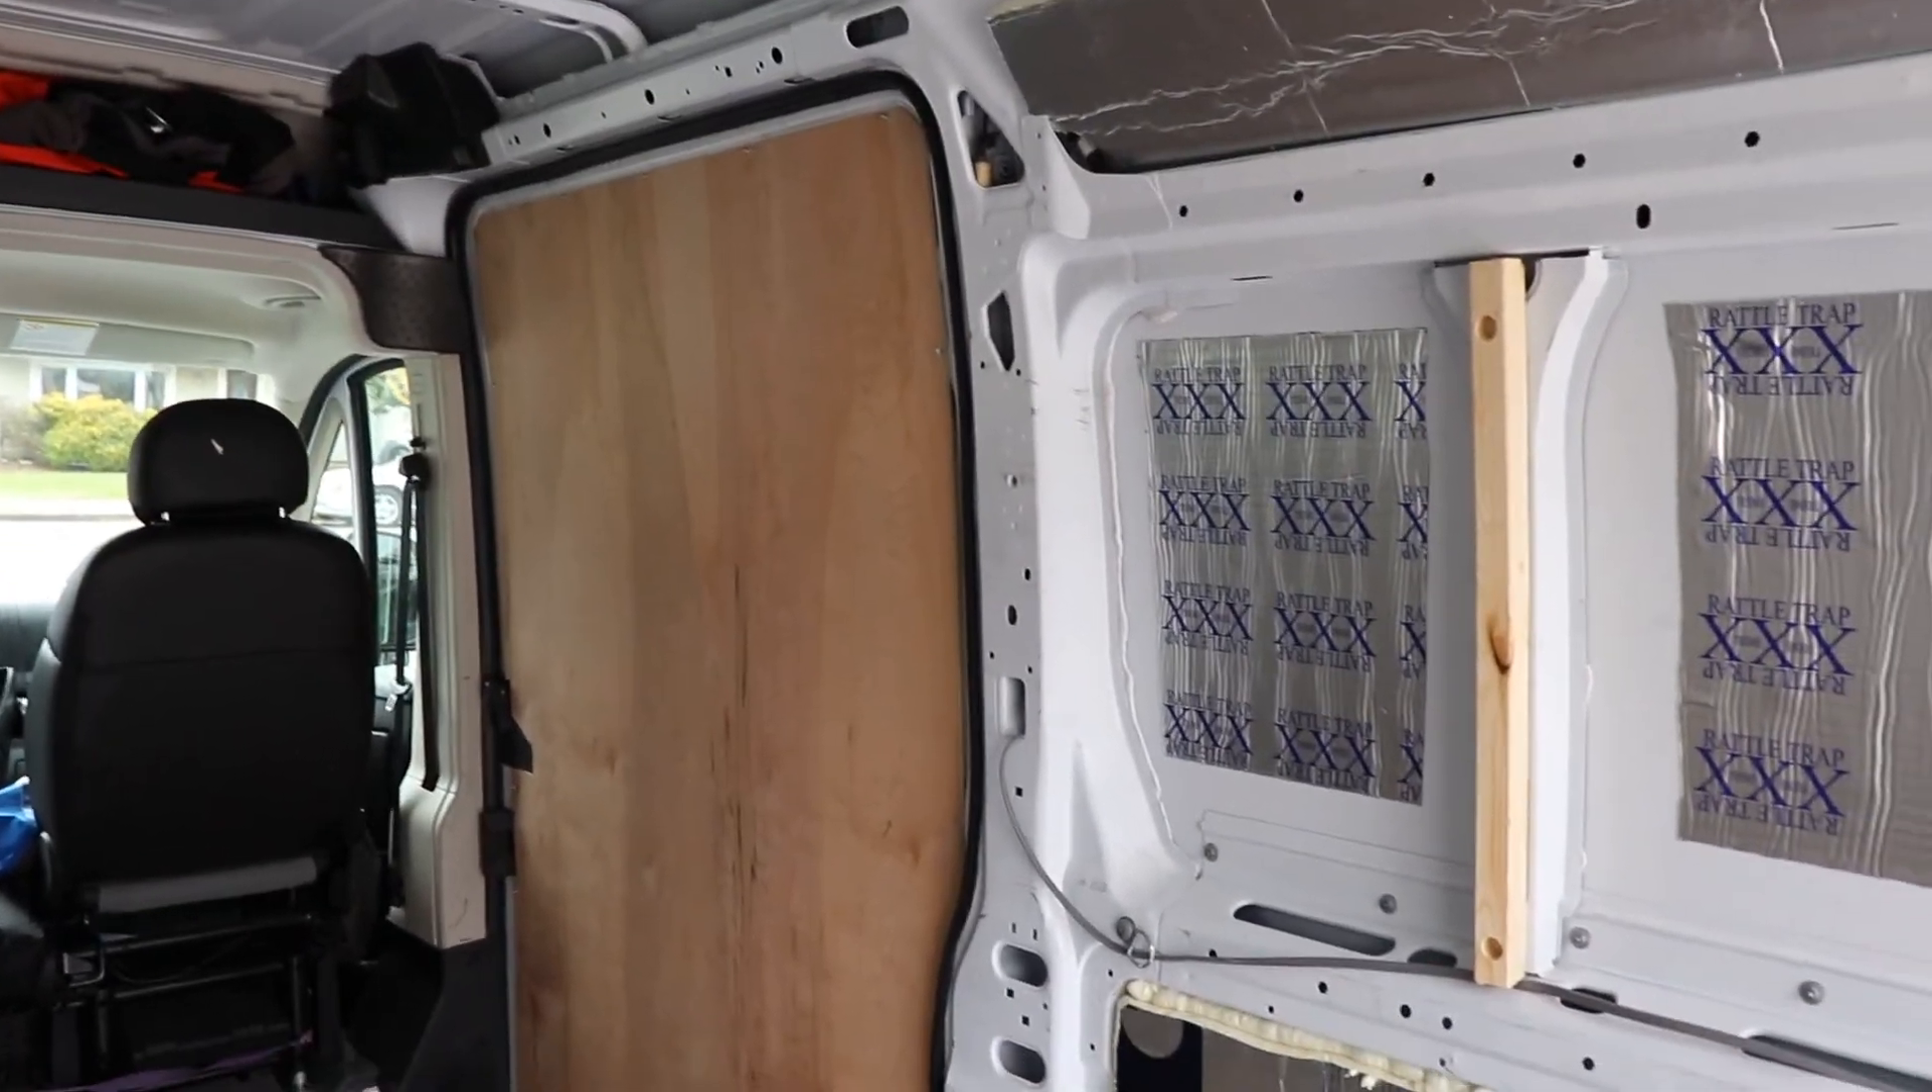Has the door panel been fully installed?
Yes.